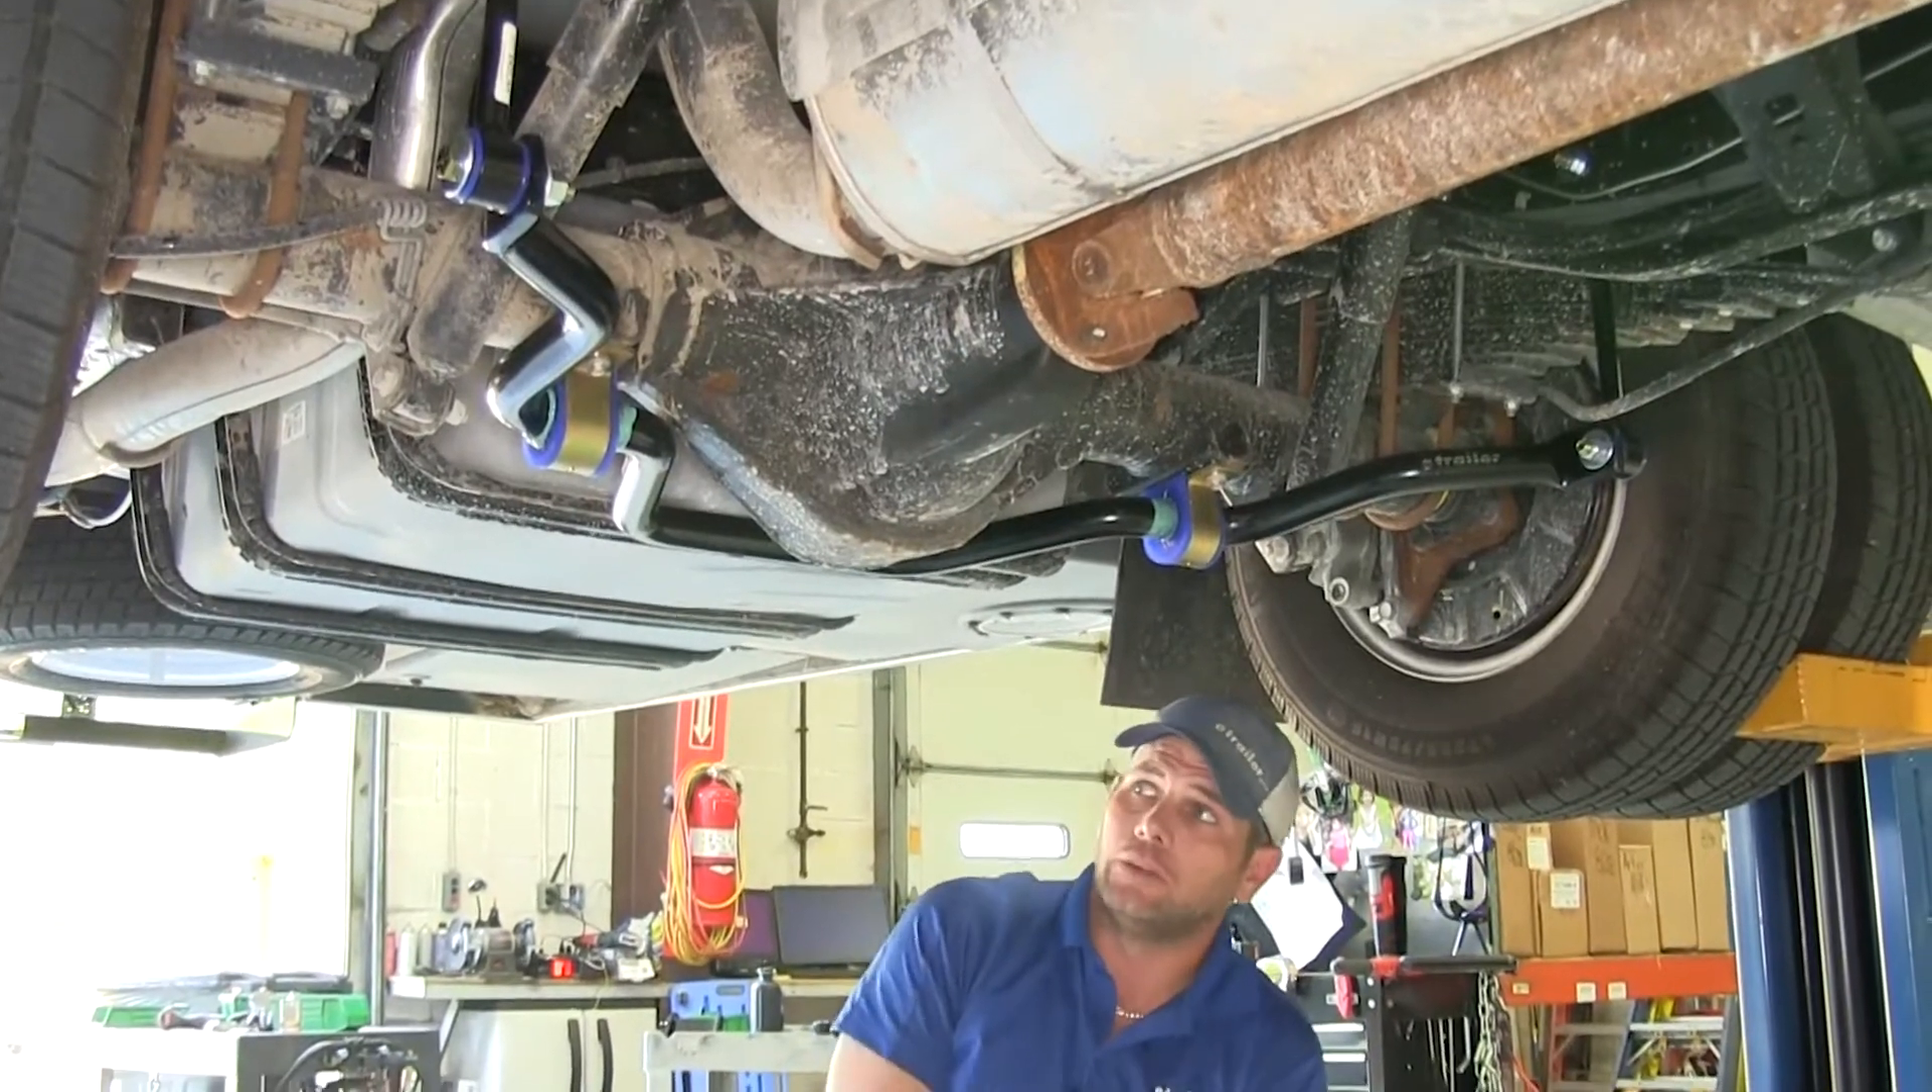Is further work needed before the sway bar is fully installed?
No.